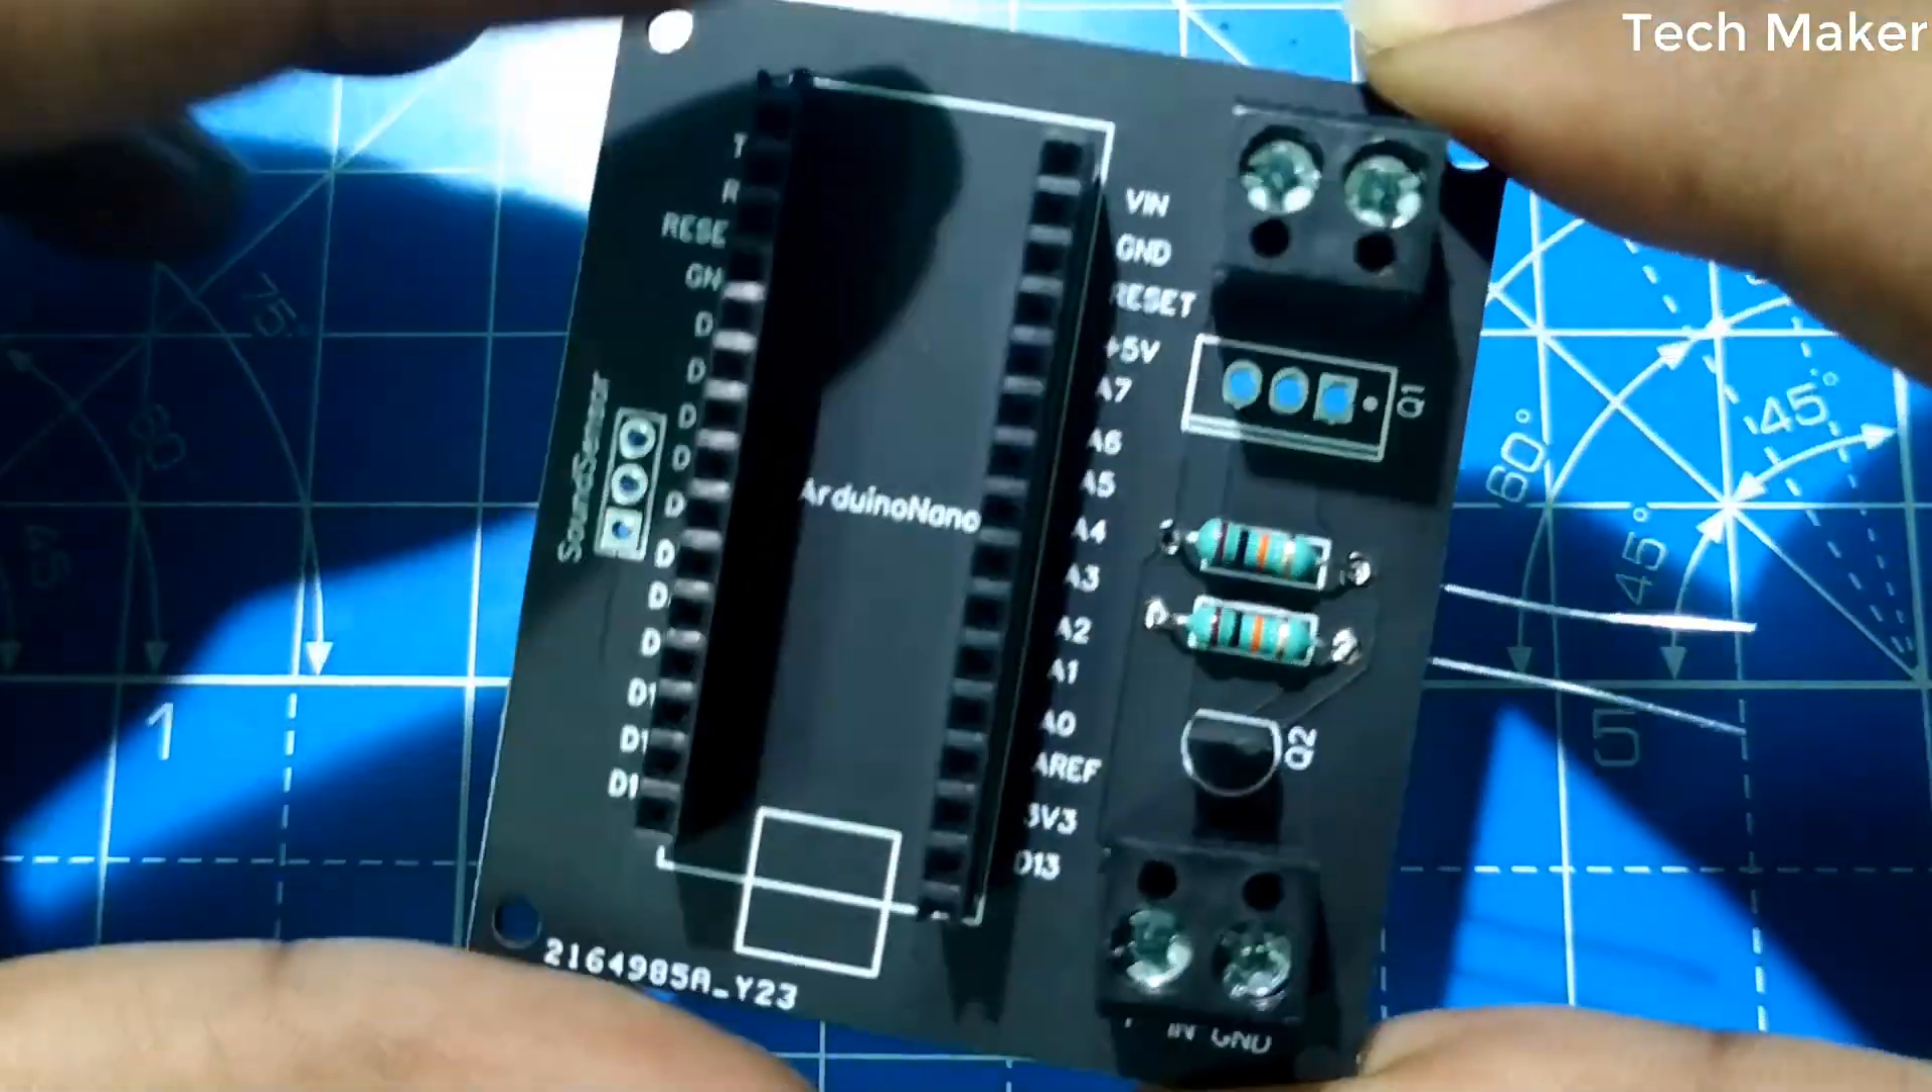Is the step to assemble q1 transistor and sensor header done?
No.